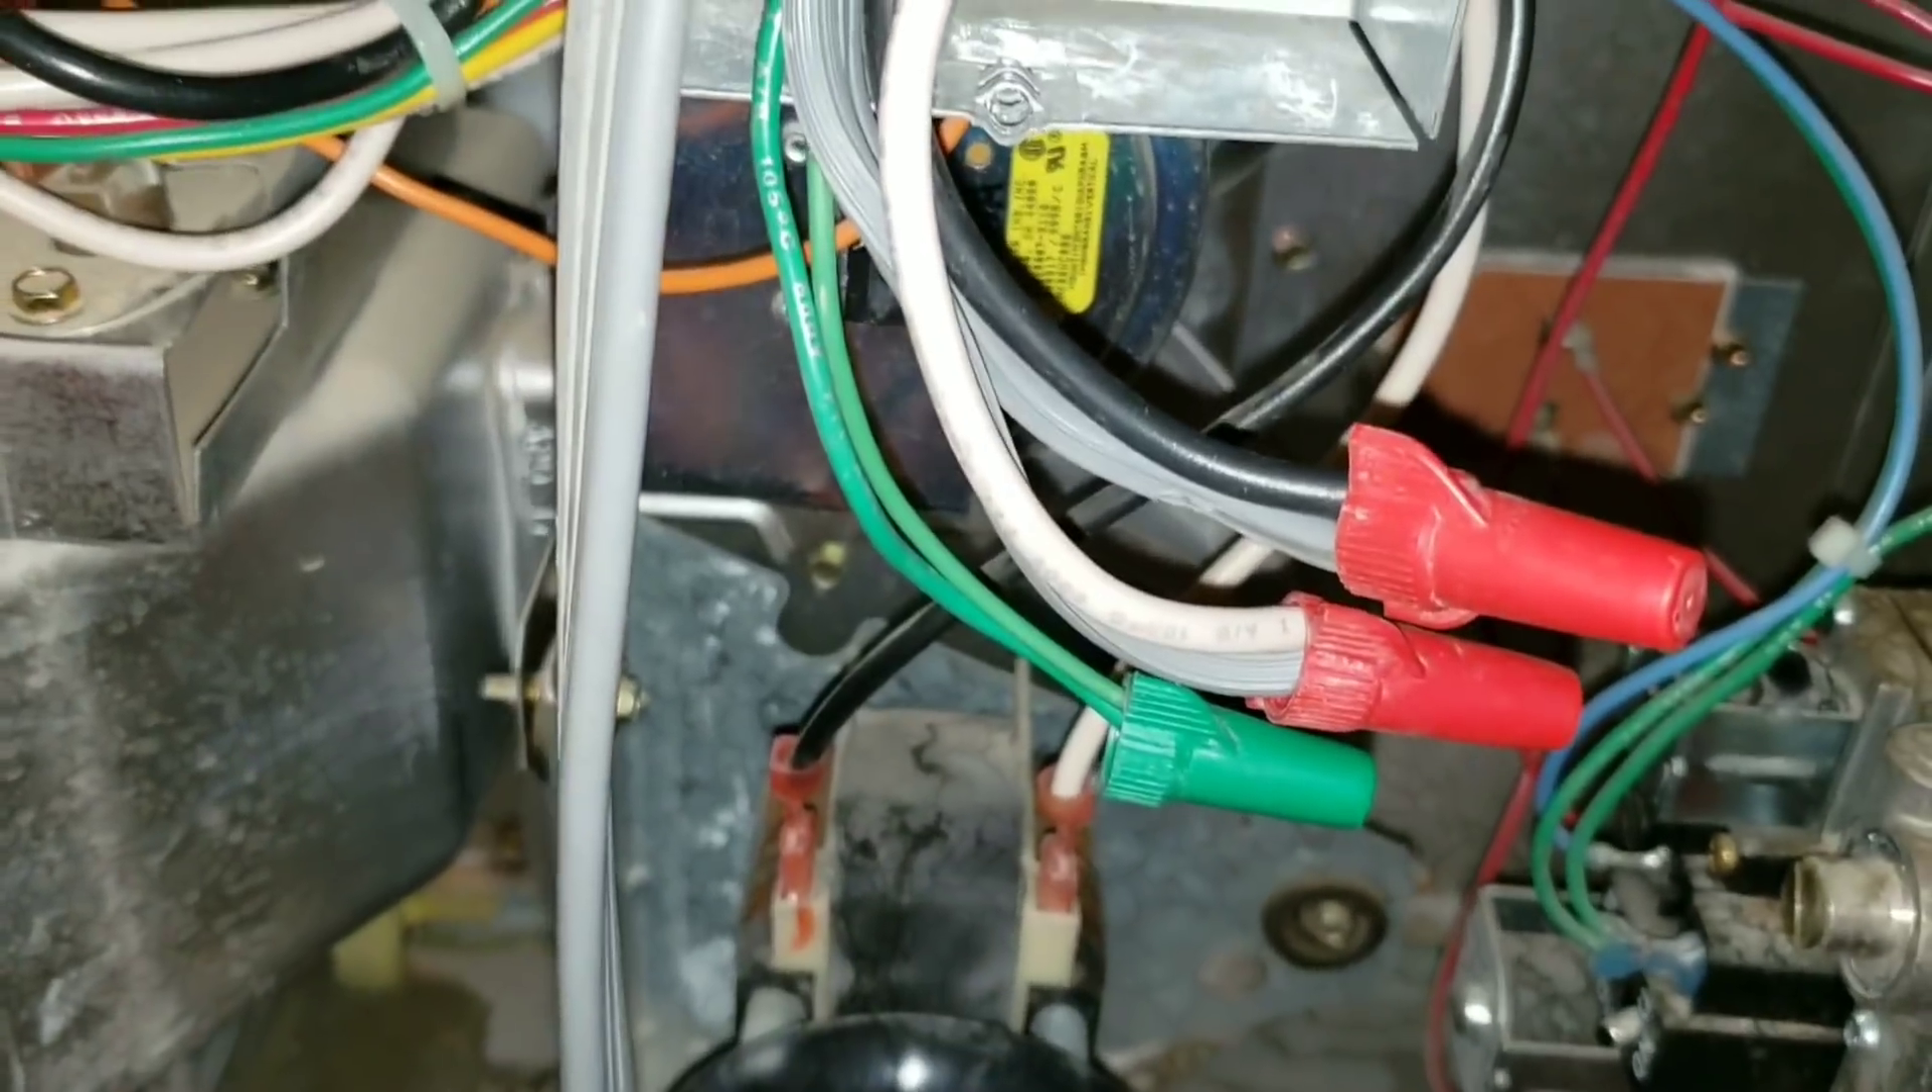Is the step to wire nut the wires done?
Yes.